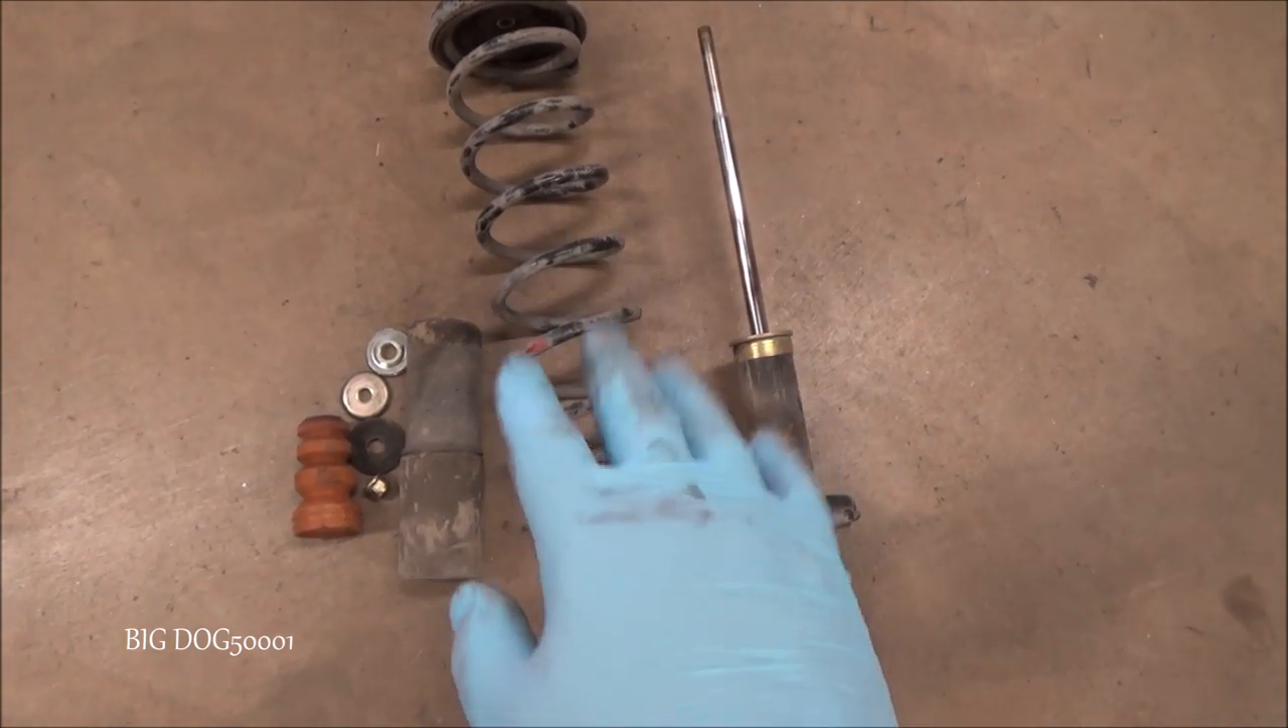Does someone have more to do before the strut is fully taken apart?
No.